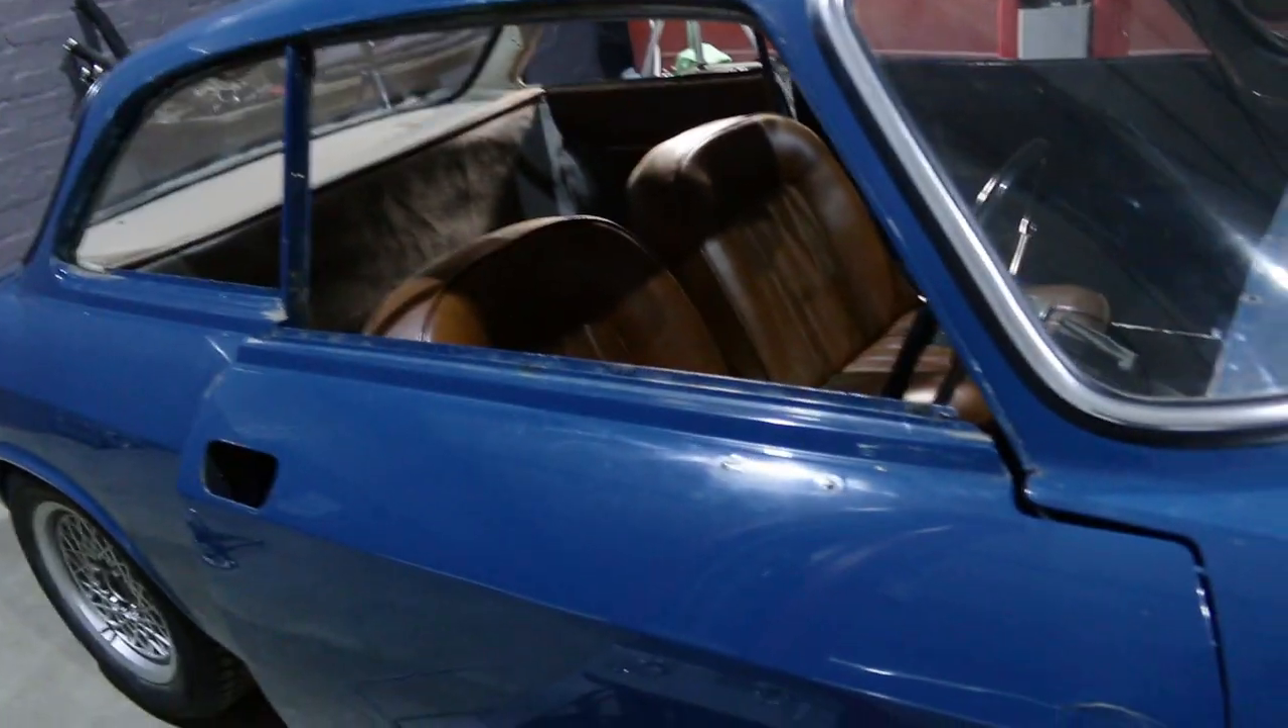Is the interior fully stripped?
No.